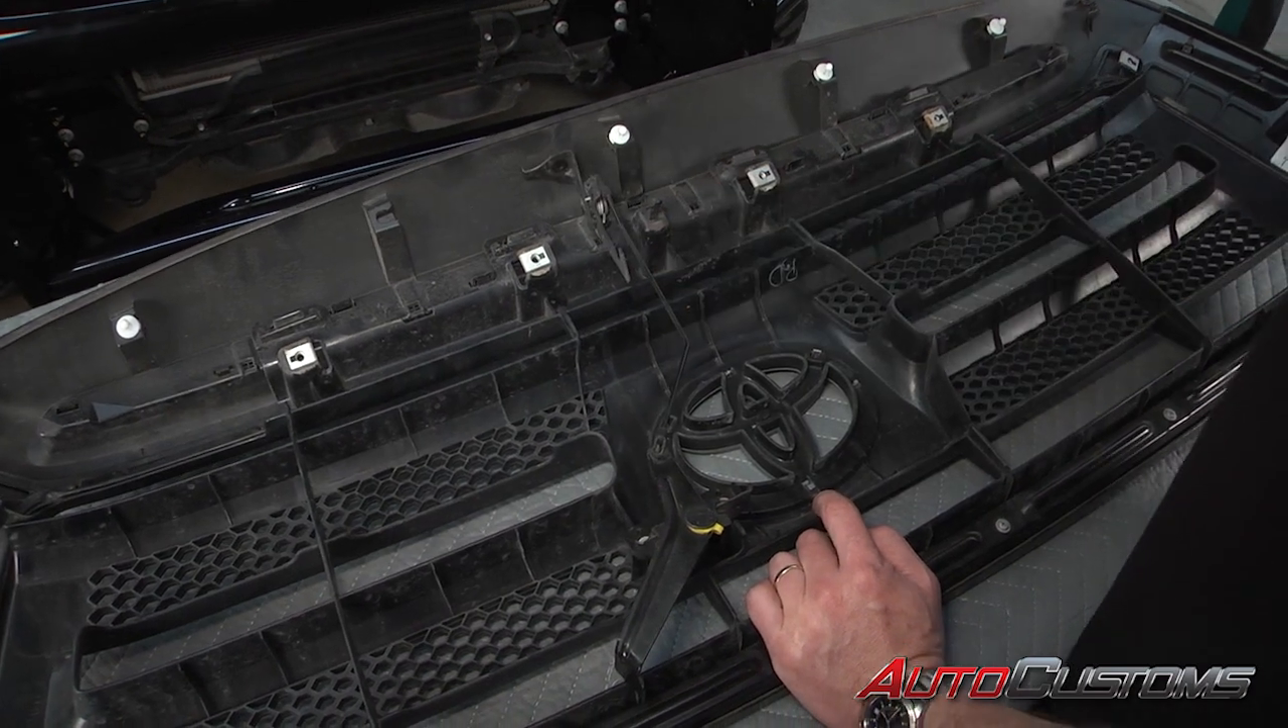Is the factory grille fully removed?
Yes.